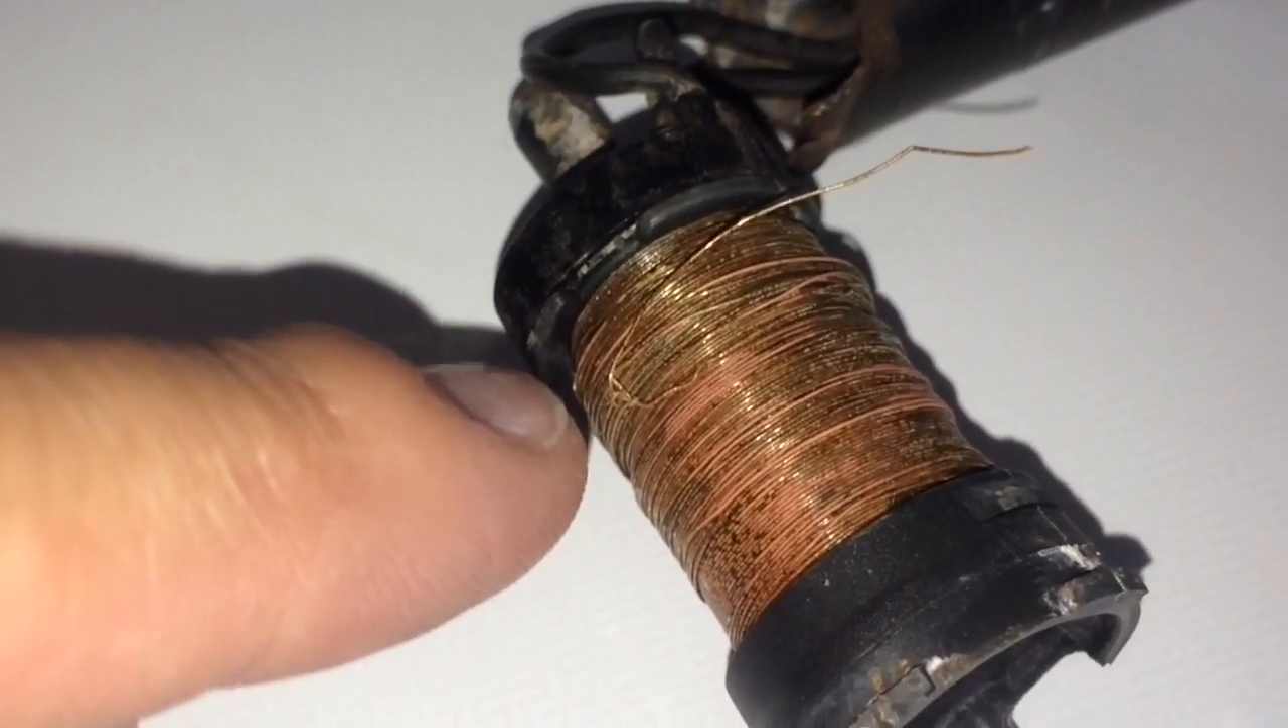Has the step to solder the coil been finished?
No.